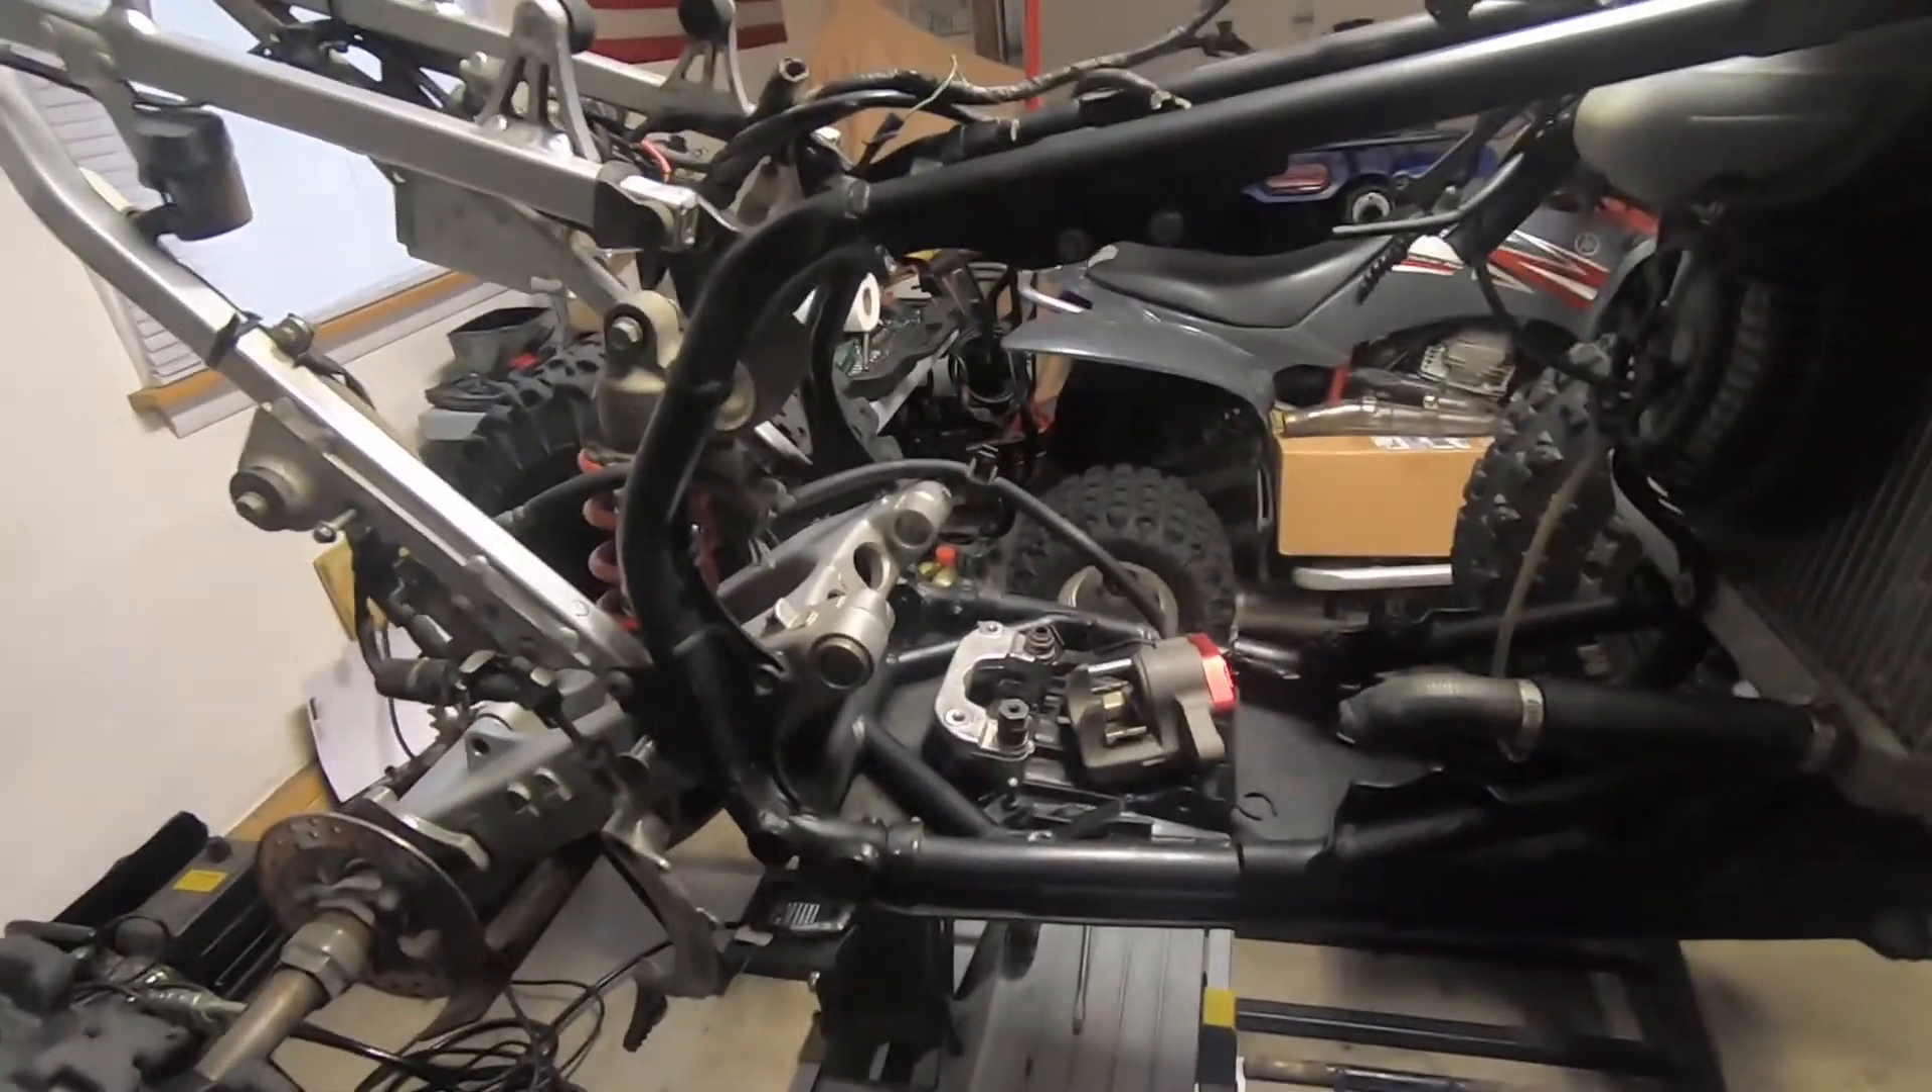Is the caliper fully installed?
No.